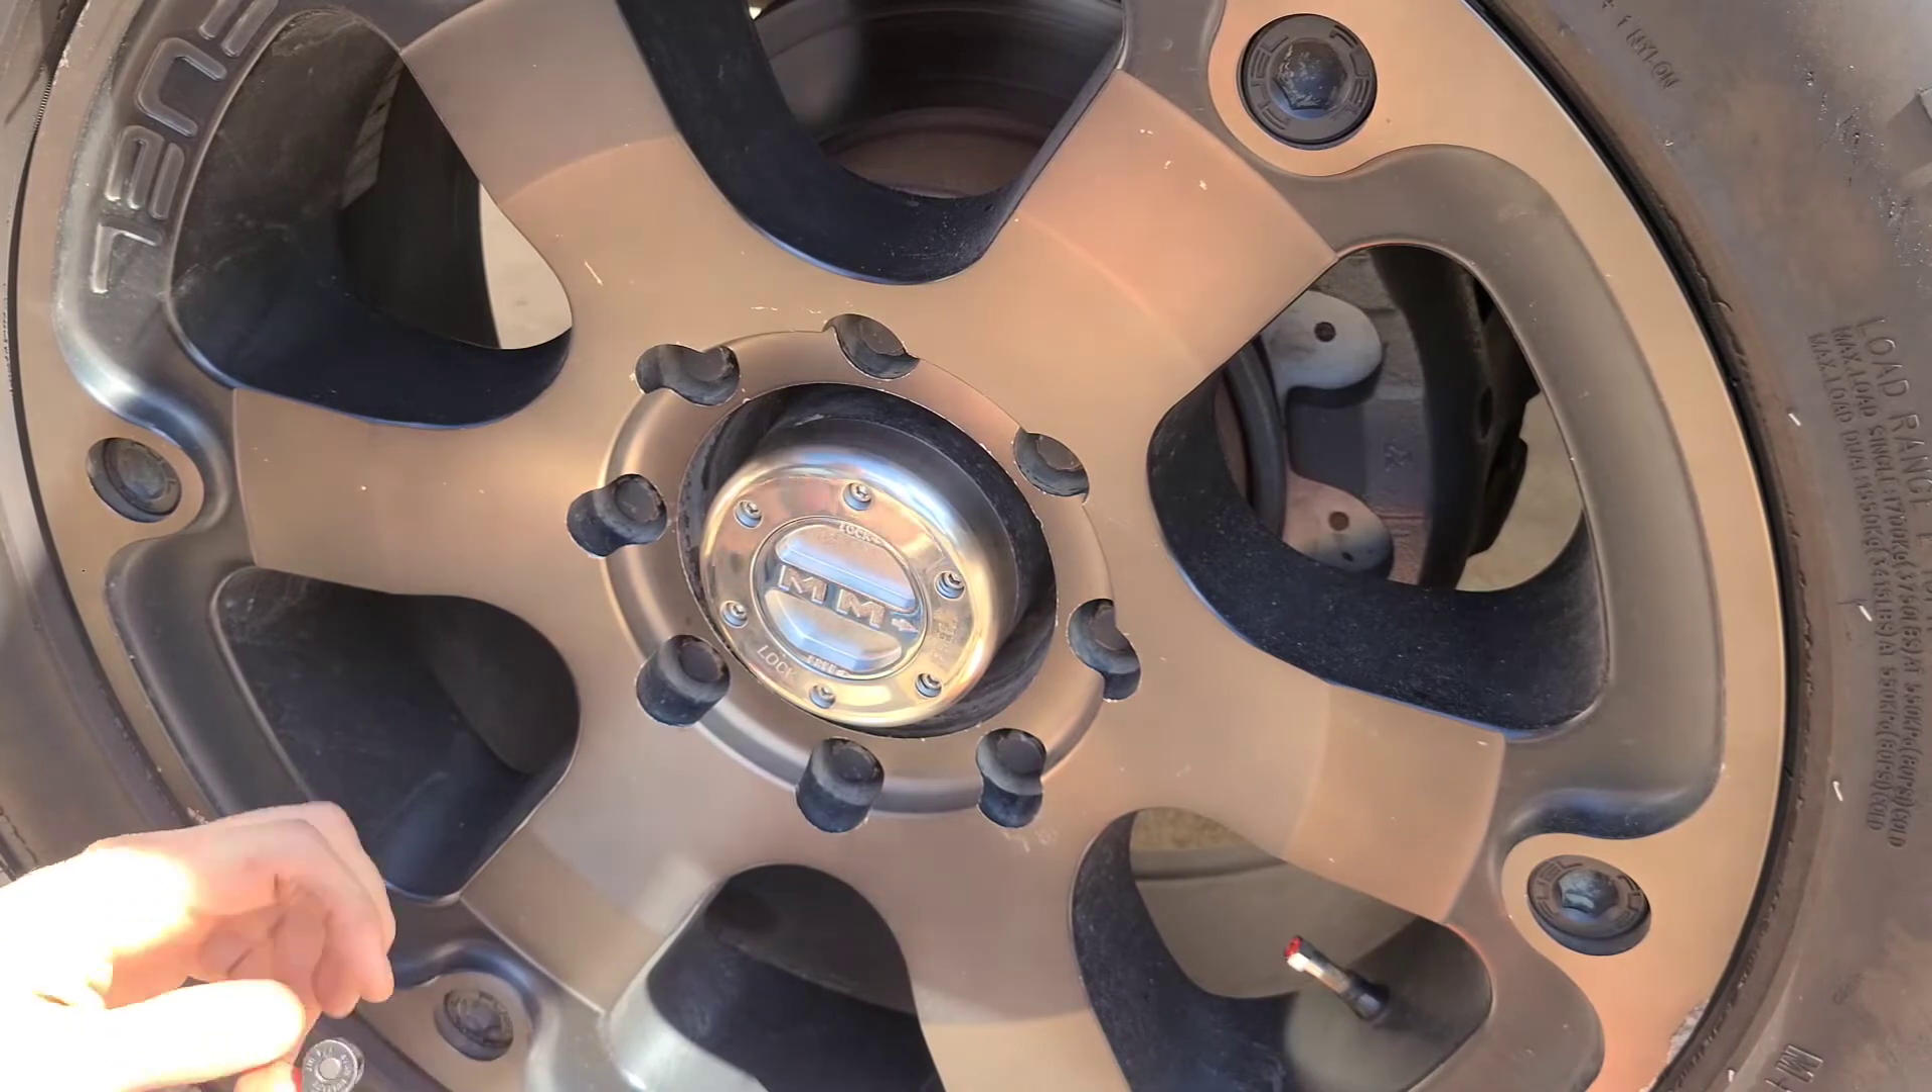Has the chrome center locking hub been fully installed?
Yes.